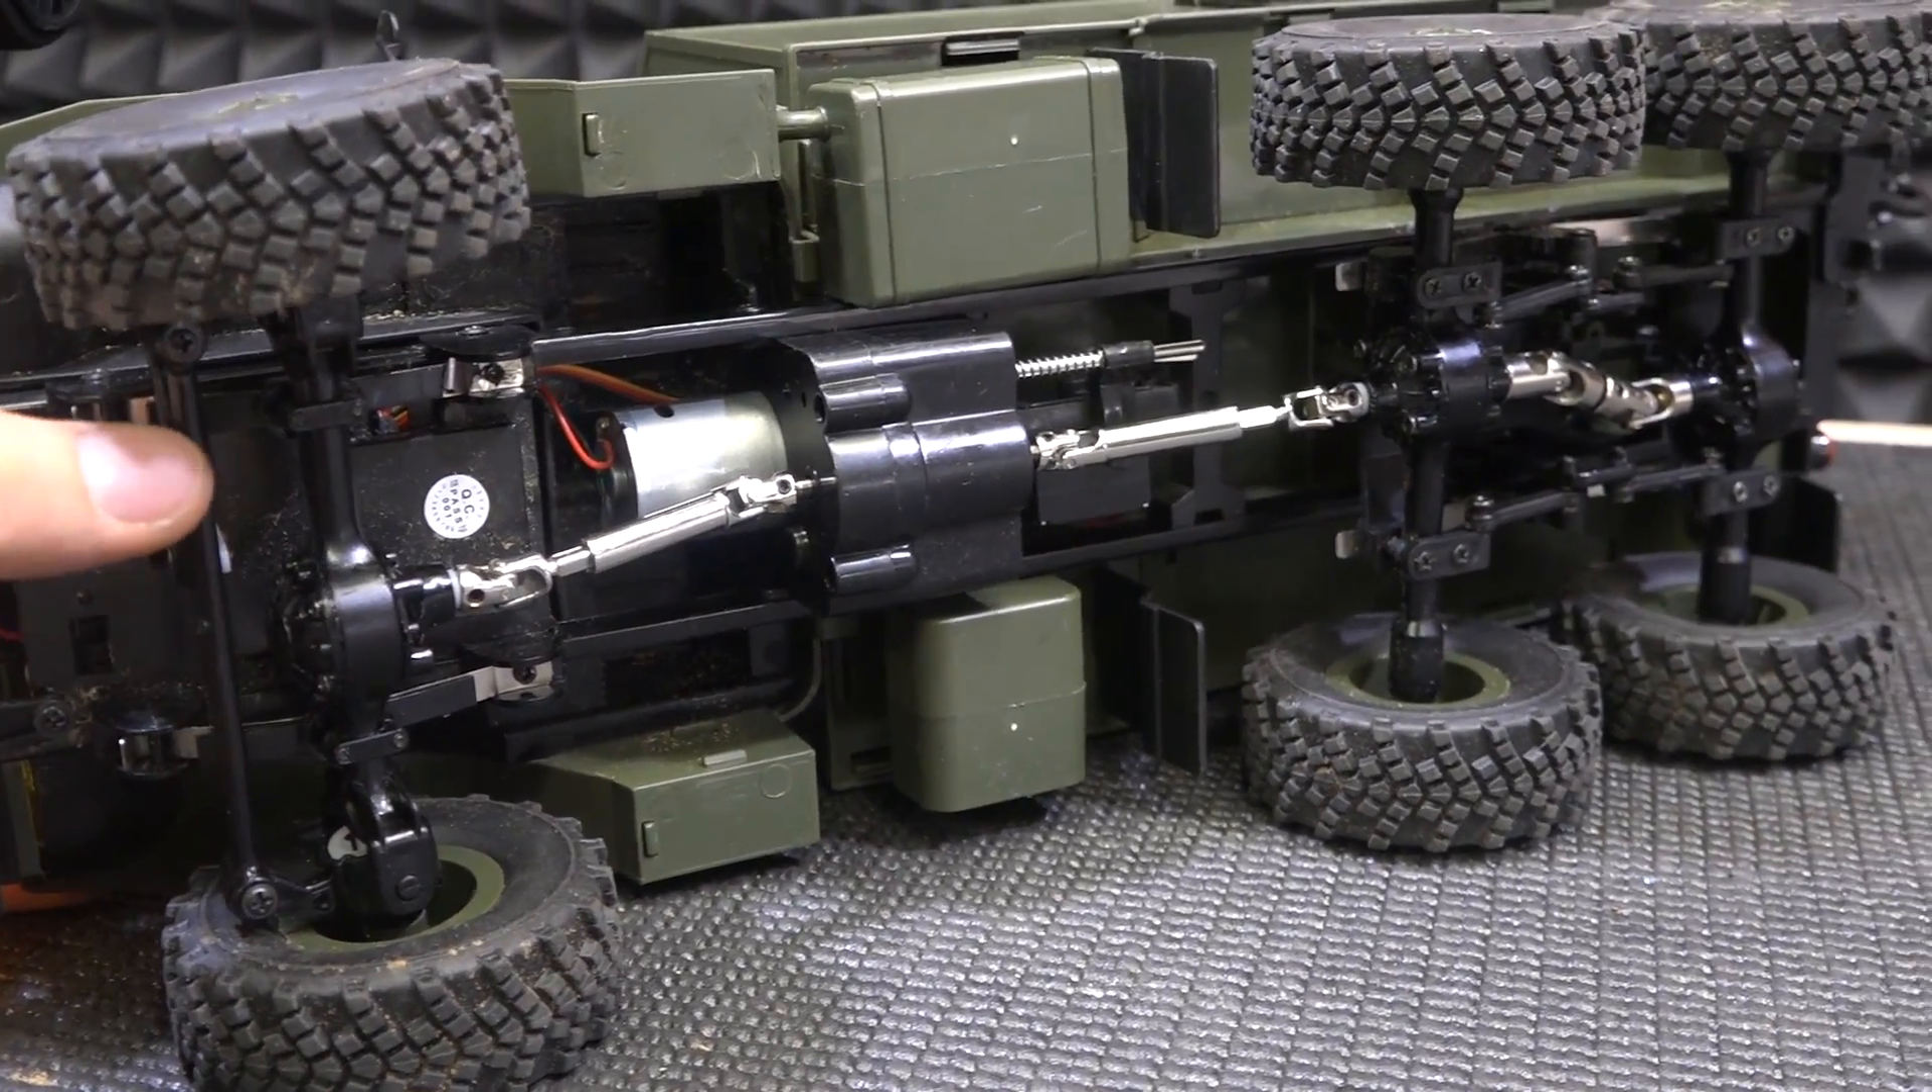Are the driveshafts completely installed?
Yes.